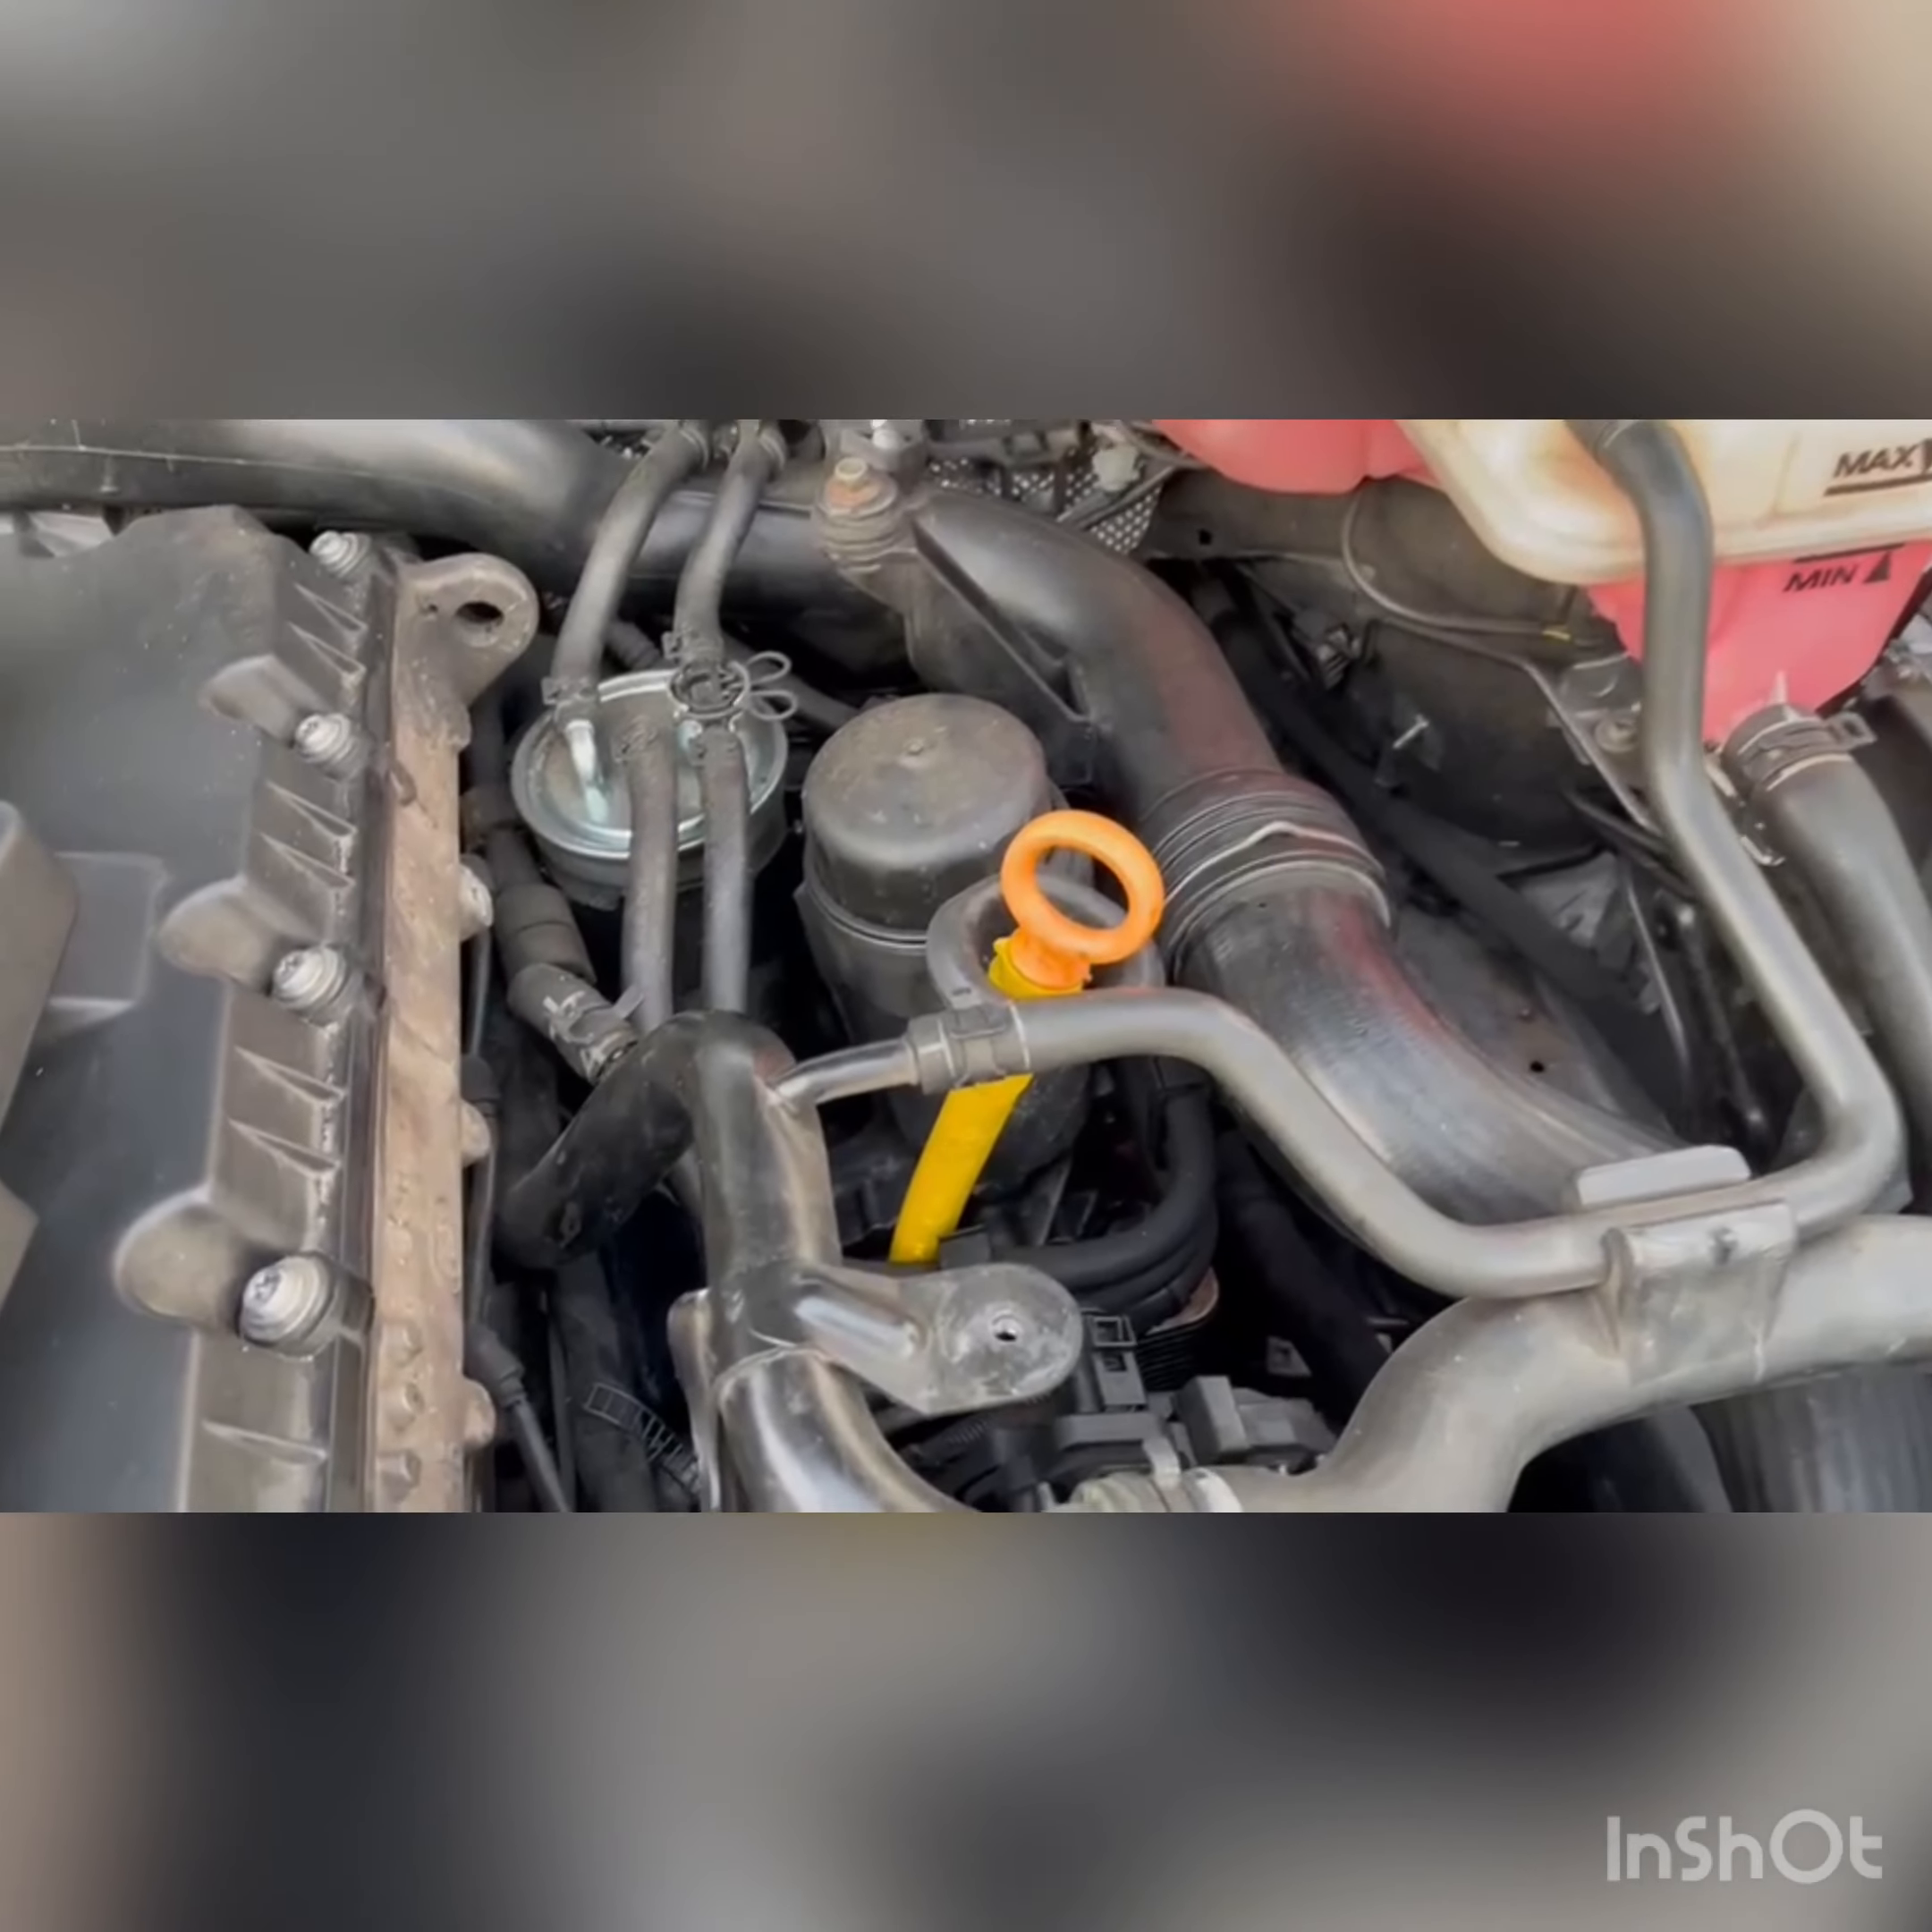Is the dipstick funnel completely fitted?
Yes.